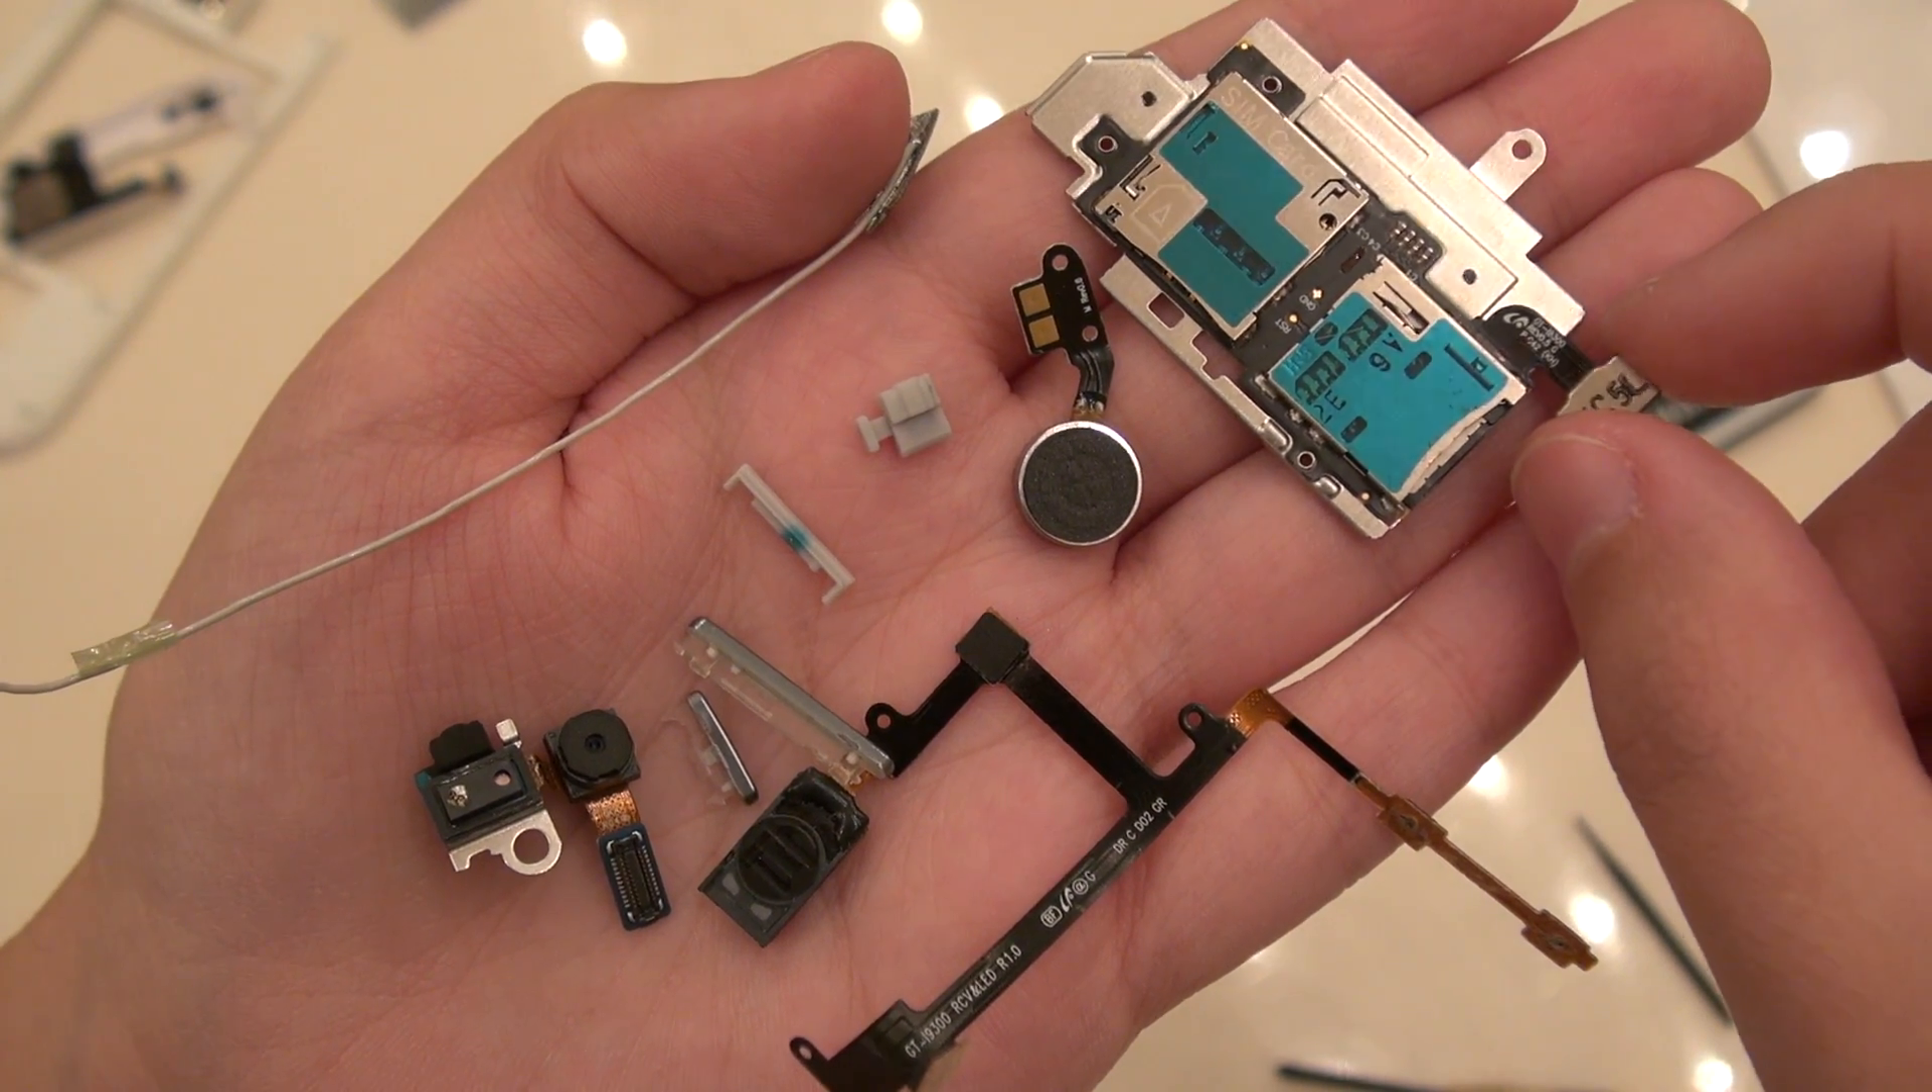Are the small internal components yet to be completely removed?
No.